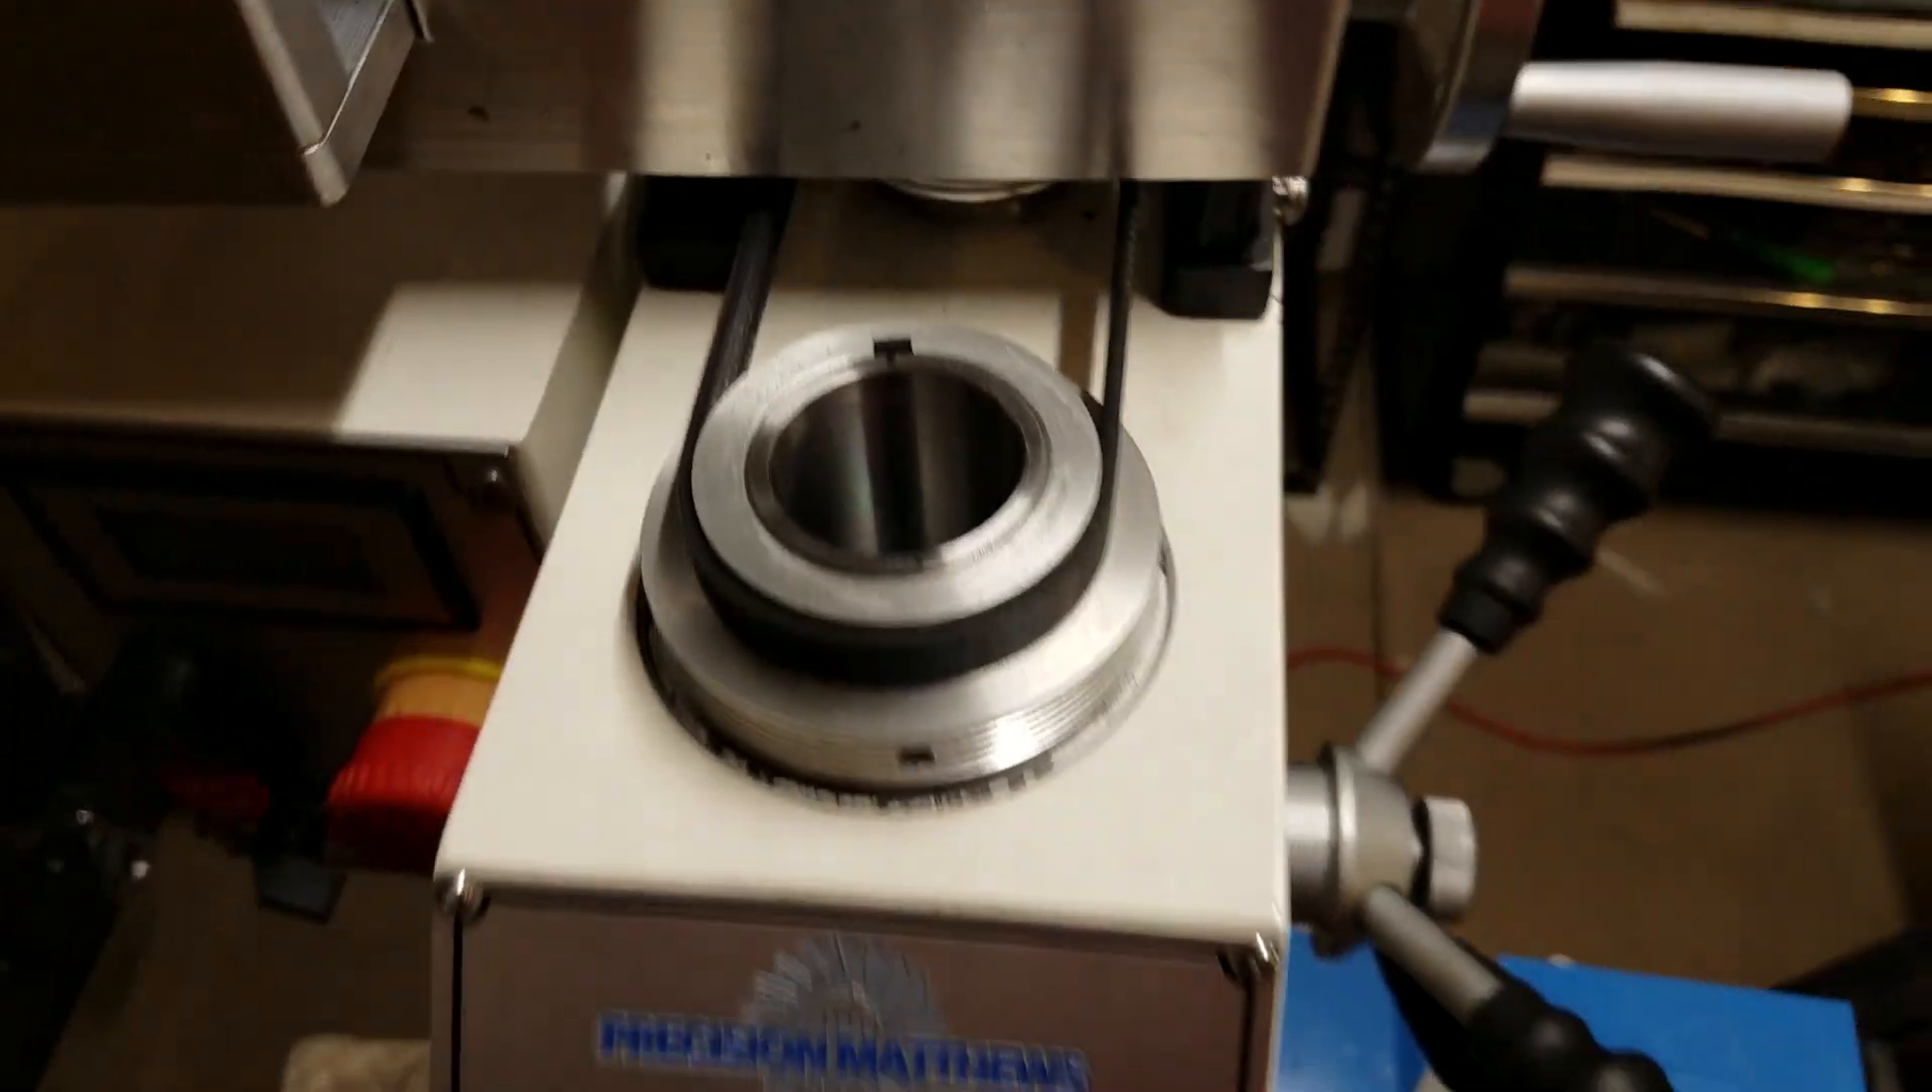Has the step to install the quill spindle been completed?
No.